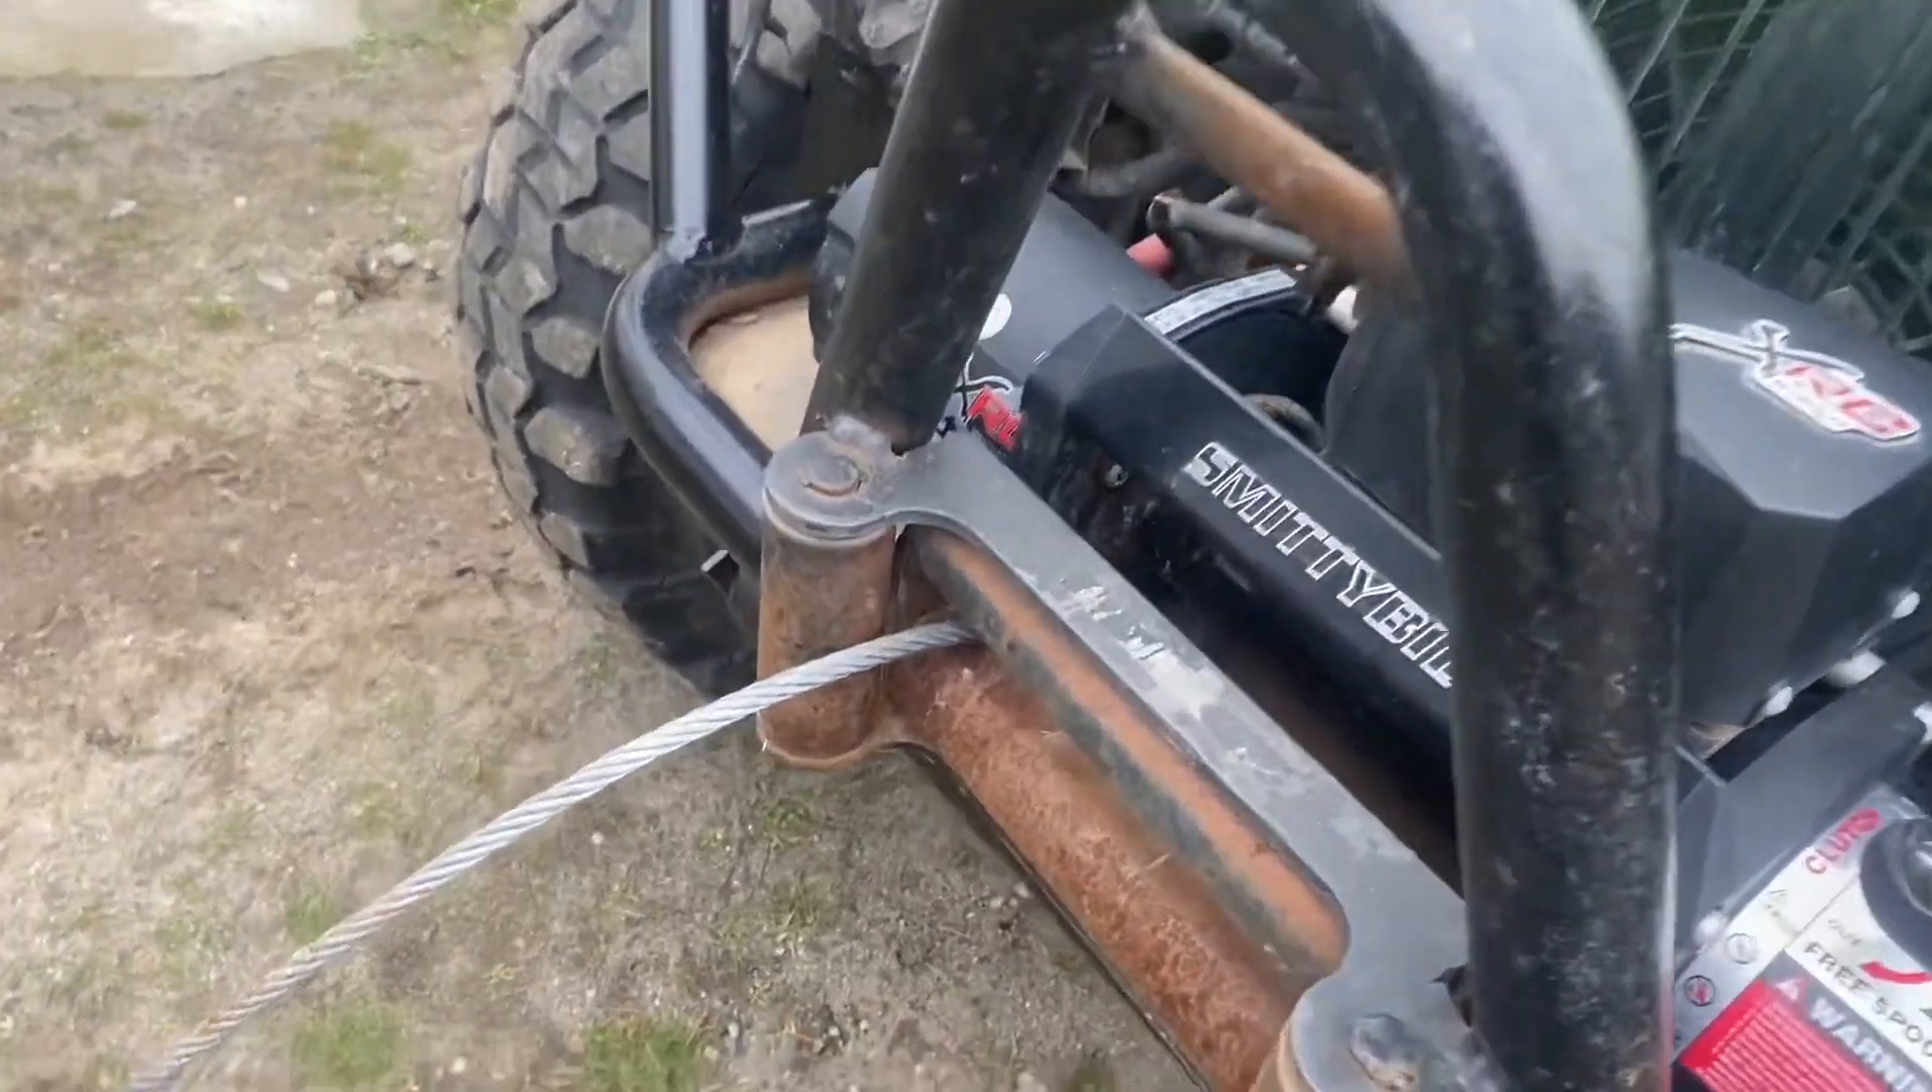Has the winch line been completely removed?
No.